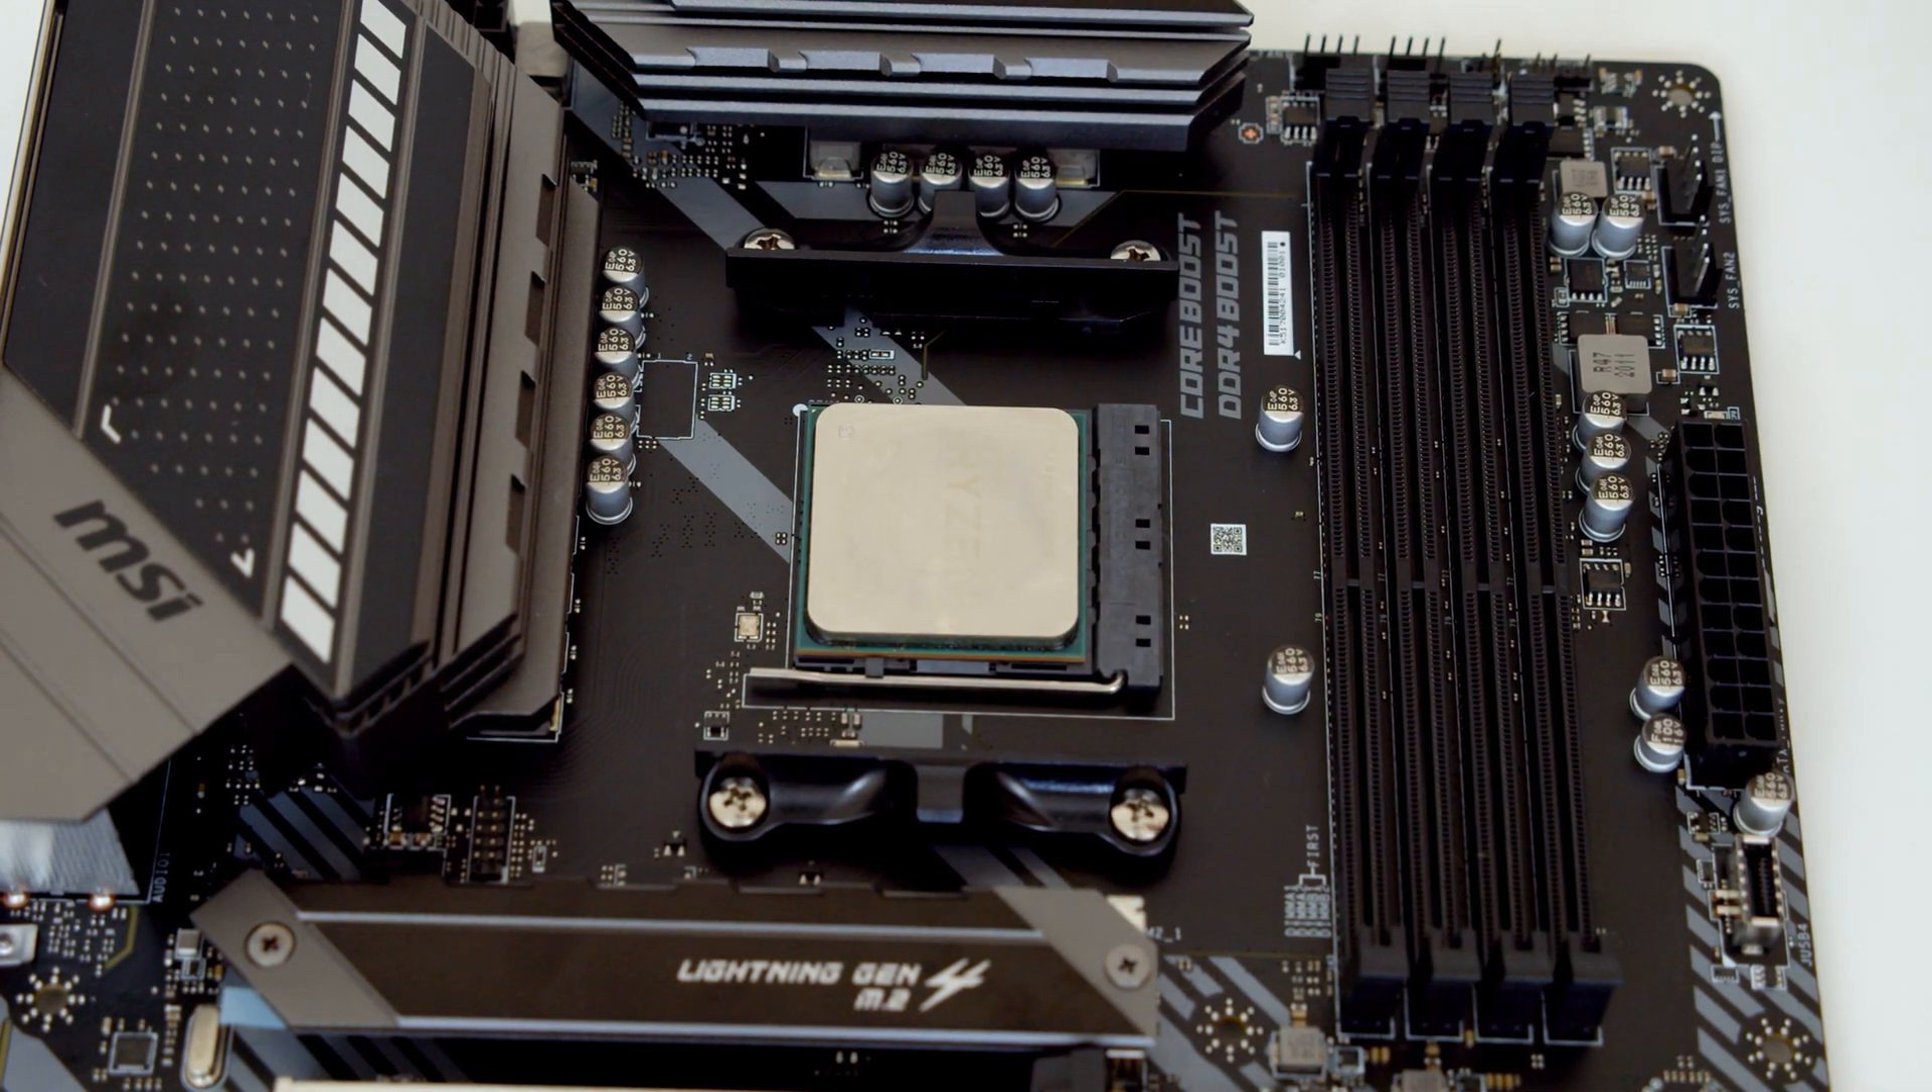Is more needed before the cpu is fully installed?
No.